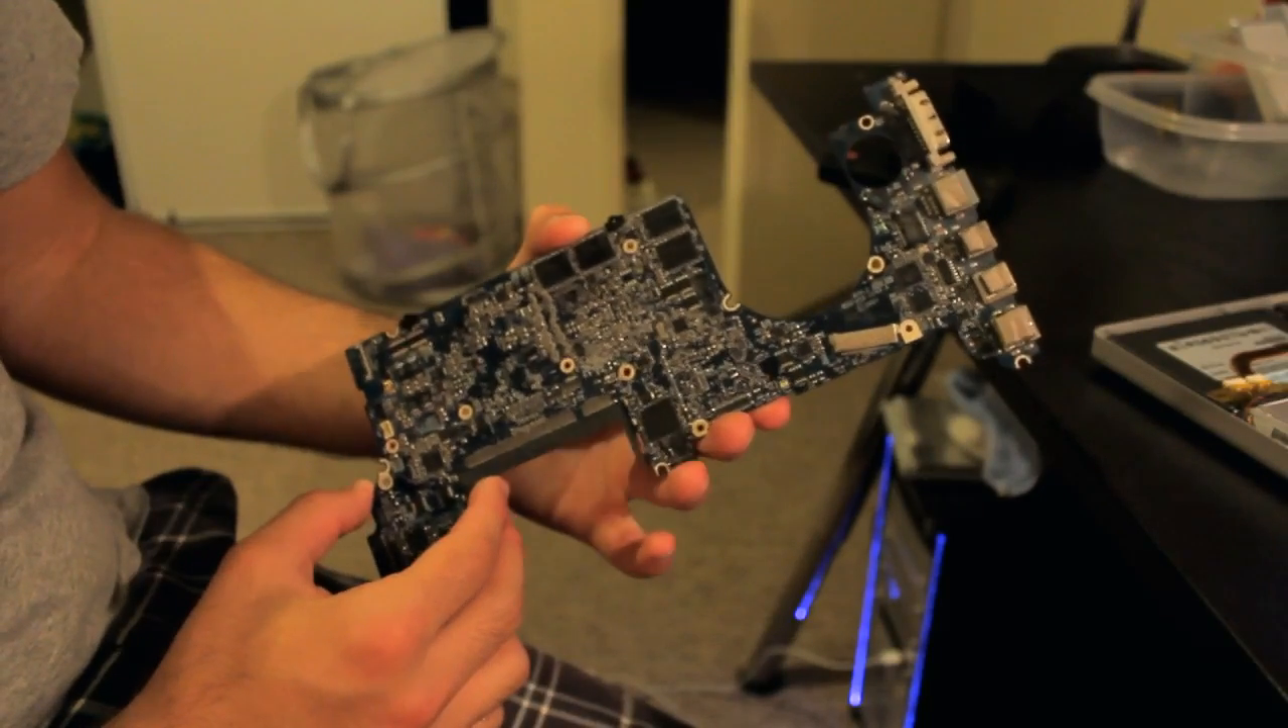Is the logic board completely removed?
Yes.